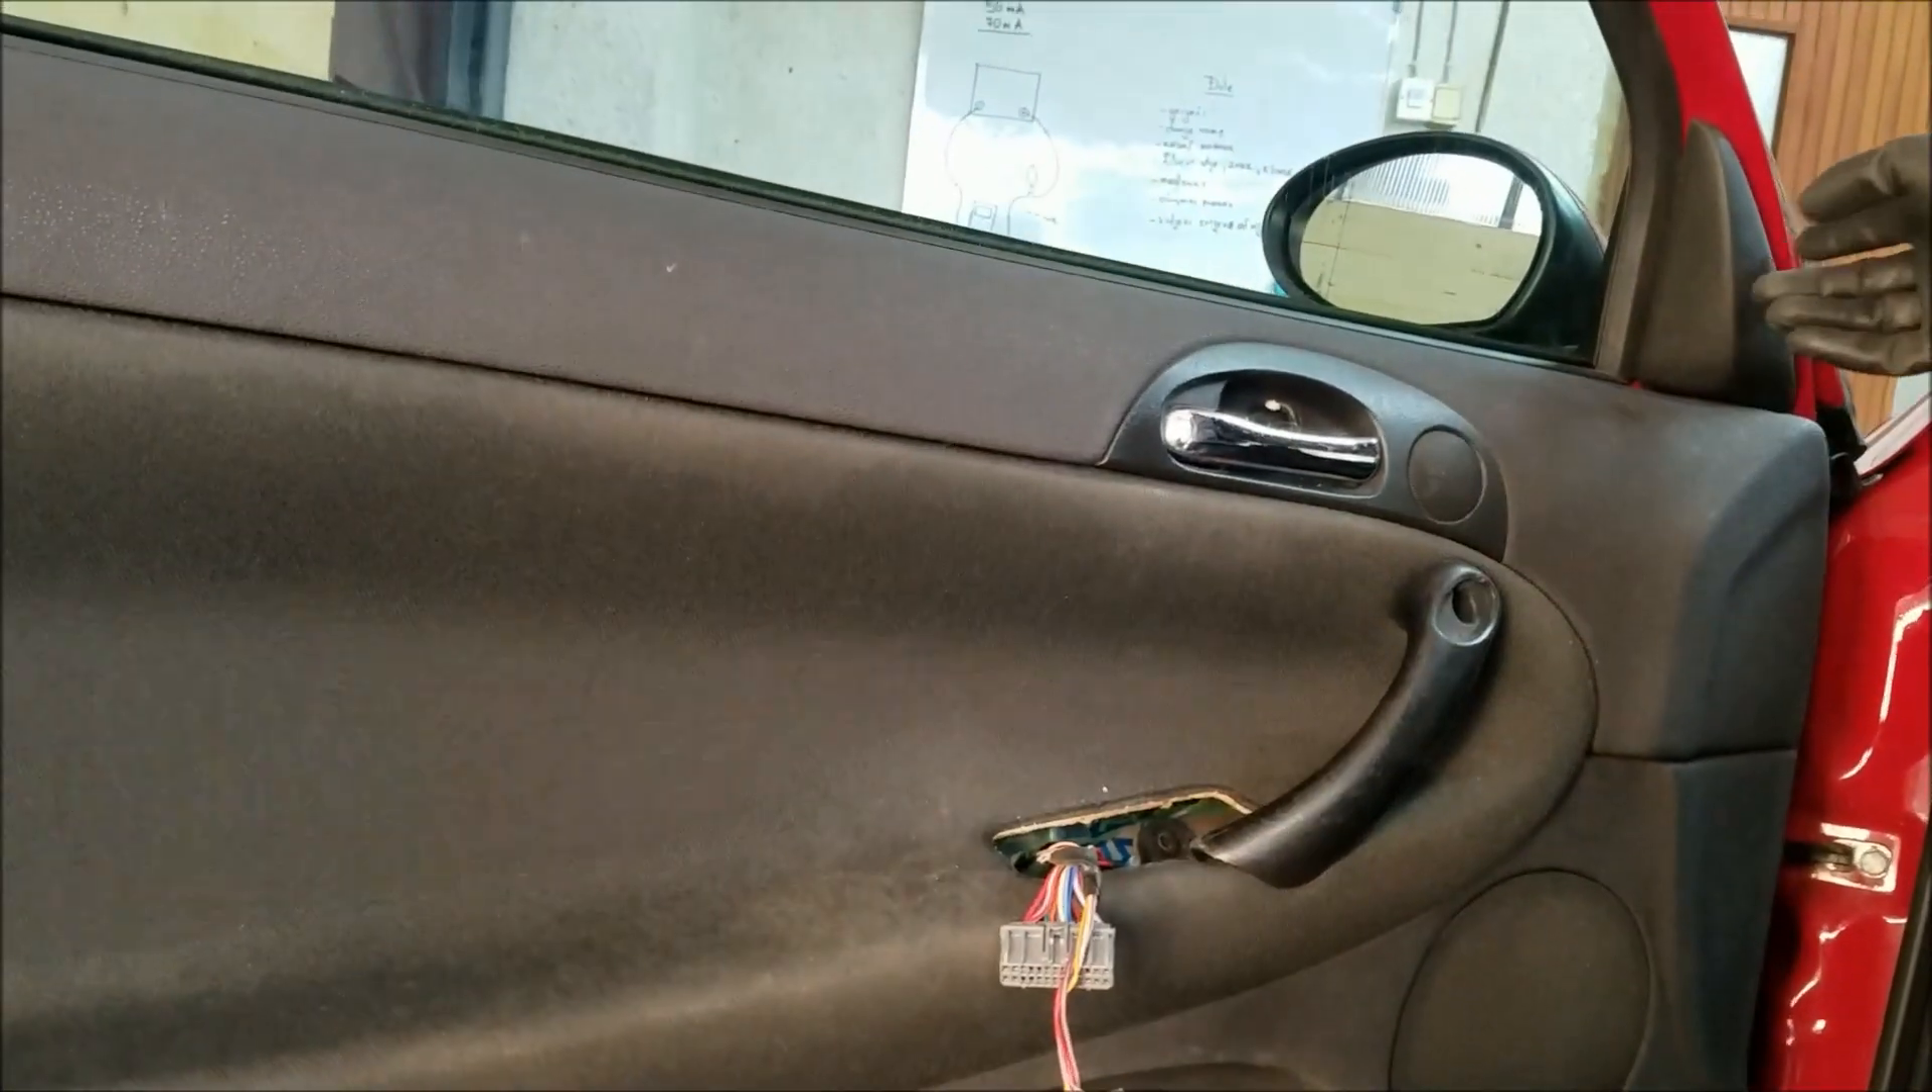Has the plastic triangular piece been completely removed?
No.